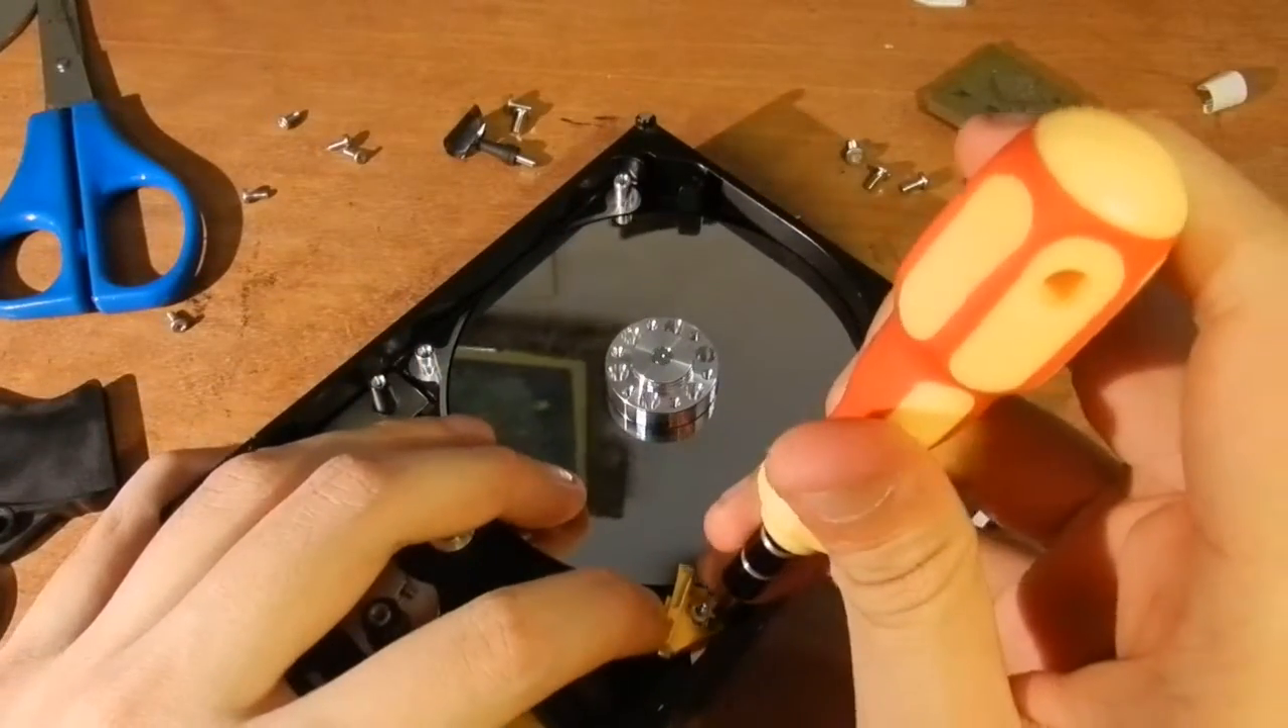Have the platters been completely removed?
No.